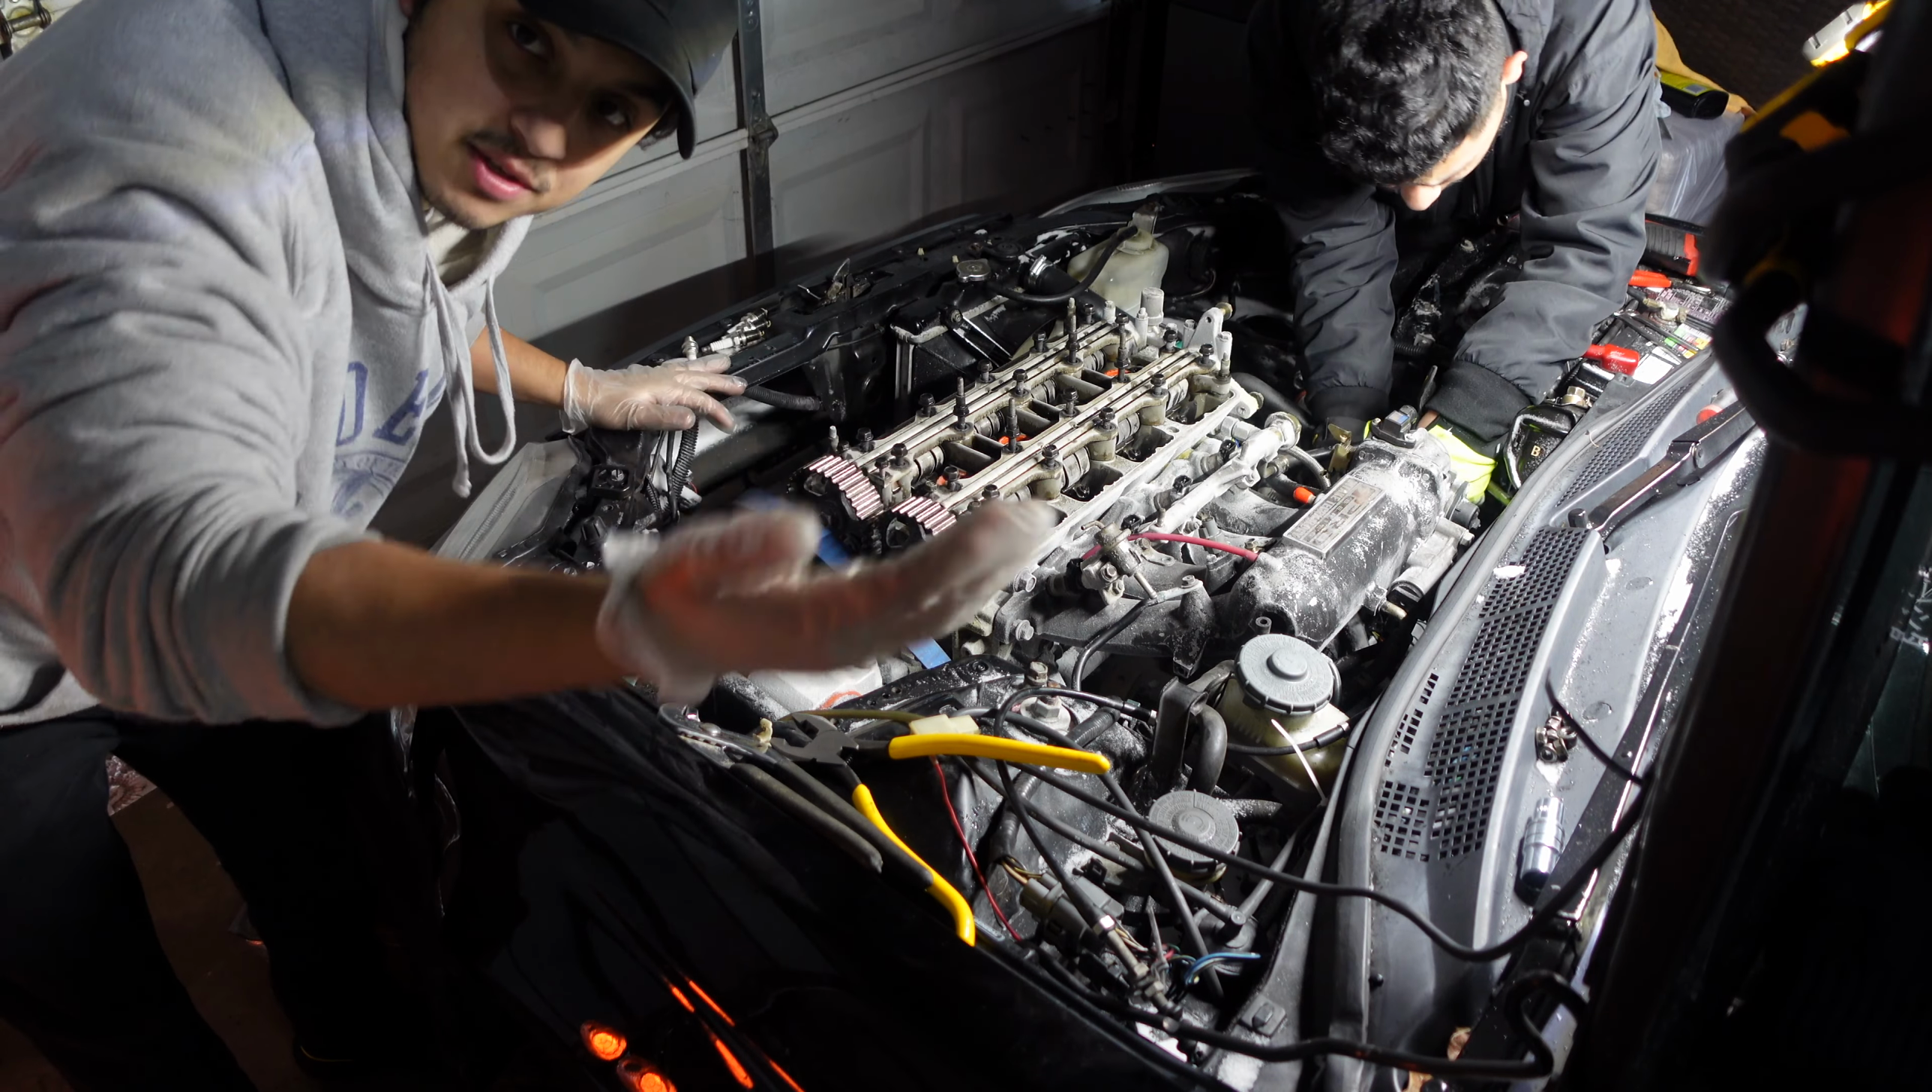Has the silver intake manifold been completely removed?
No.